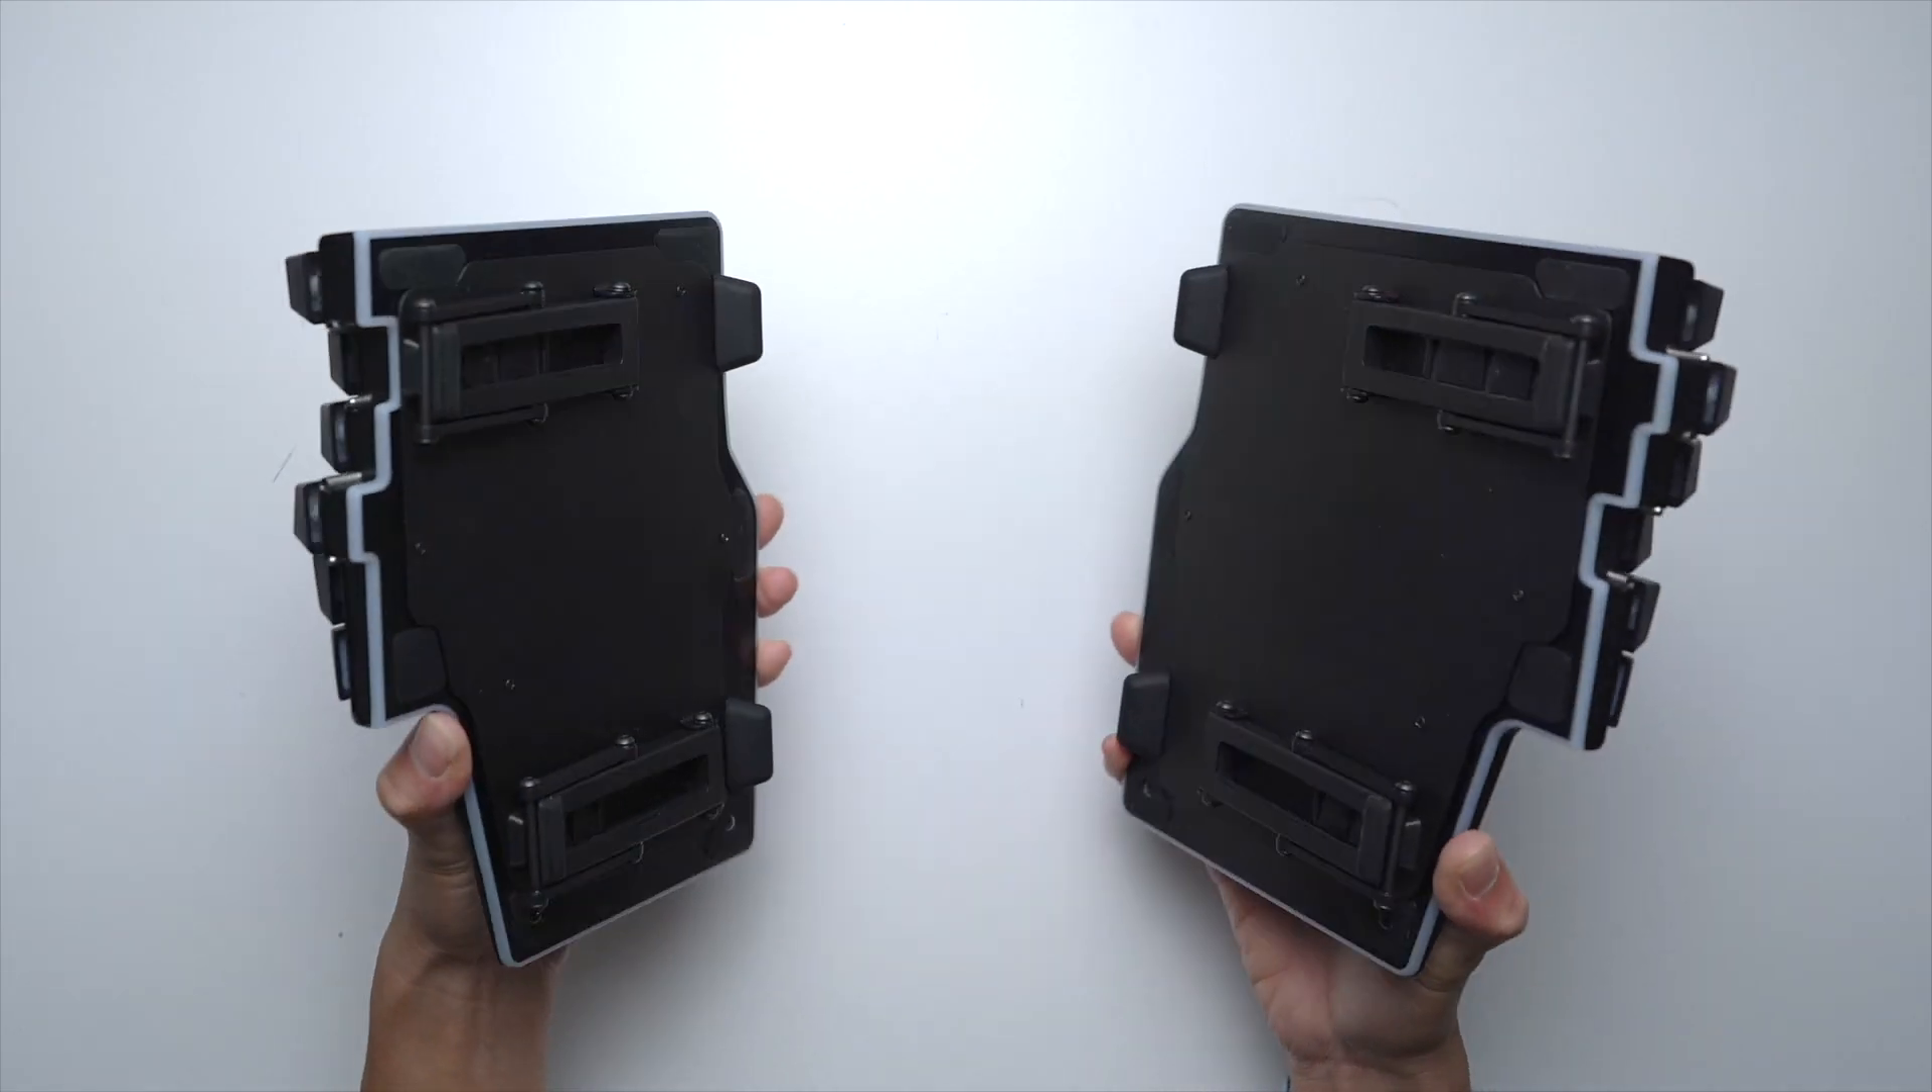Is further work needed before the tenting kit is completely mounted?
No.